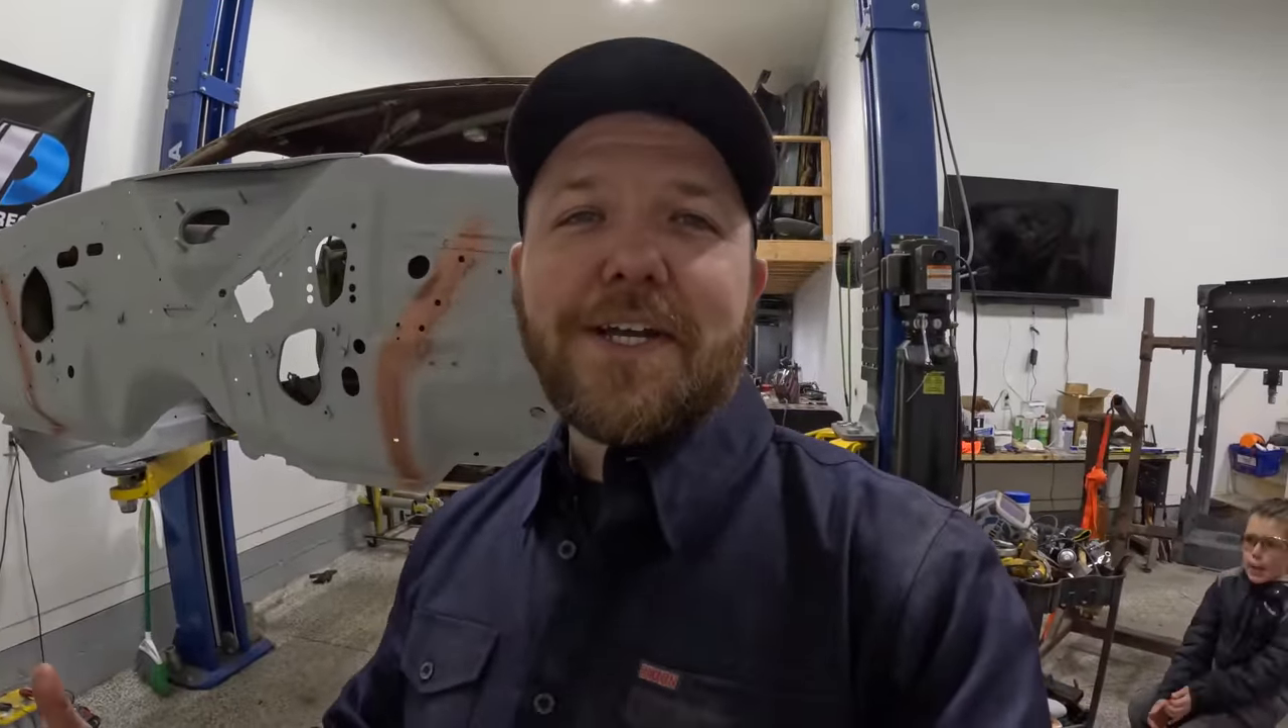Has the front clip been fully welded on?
No.